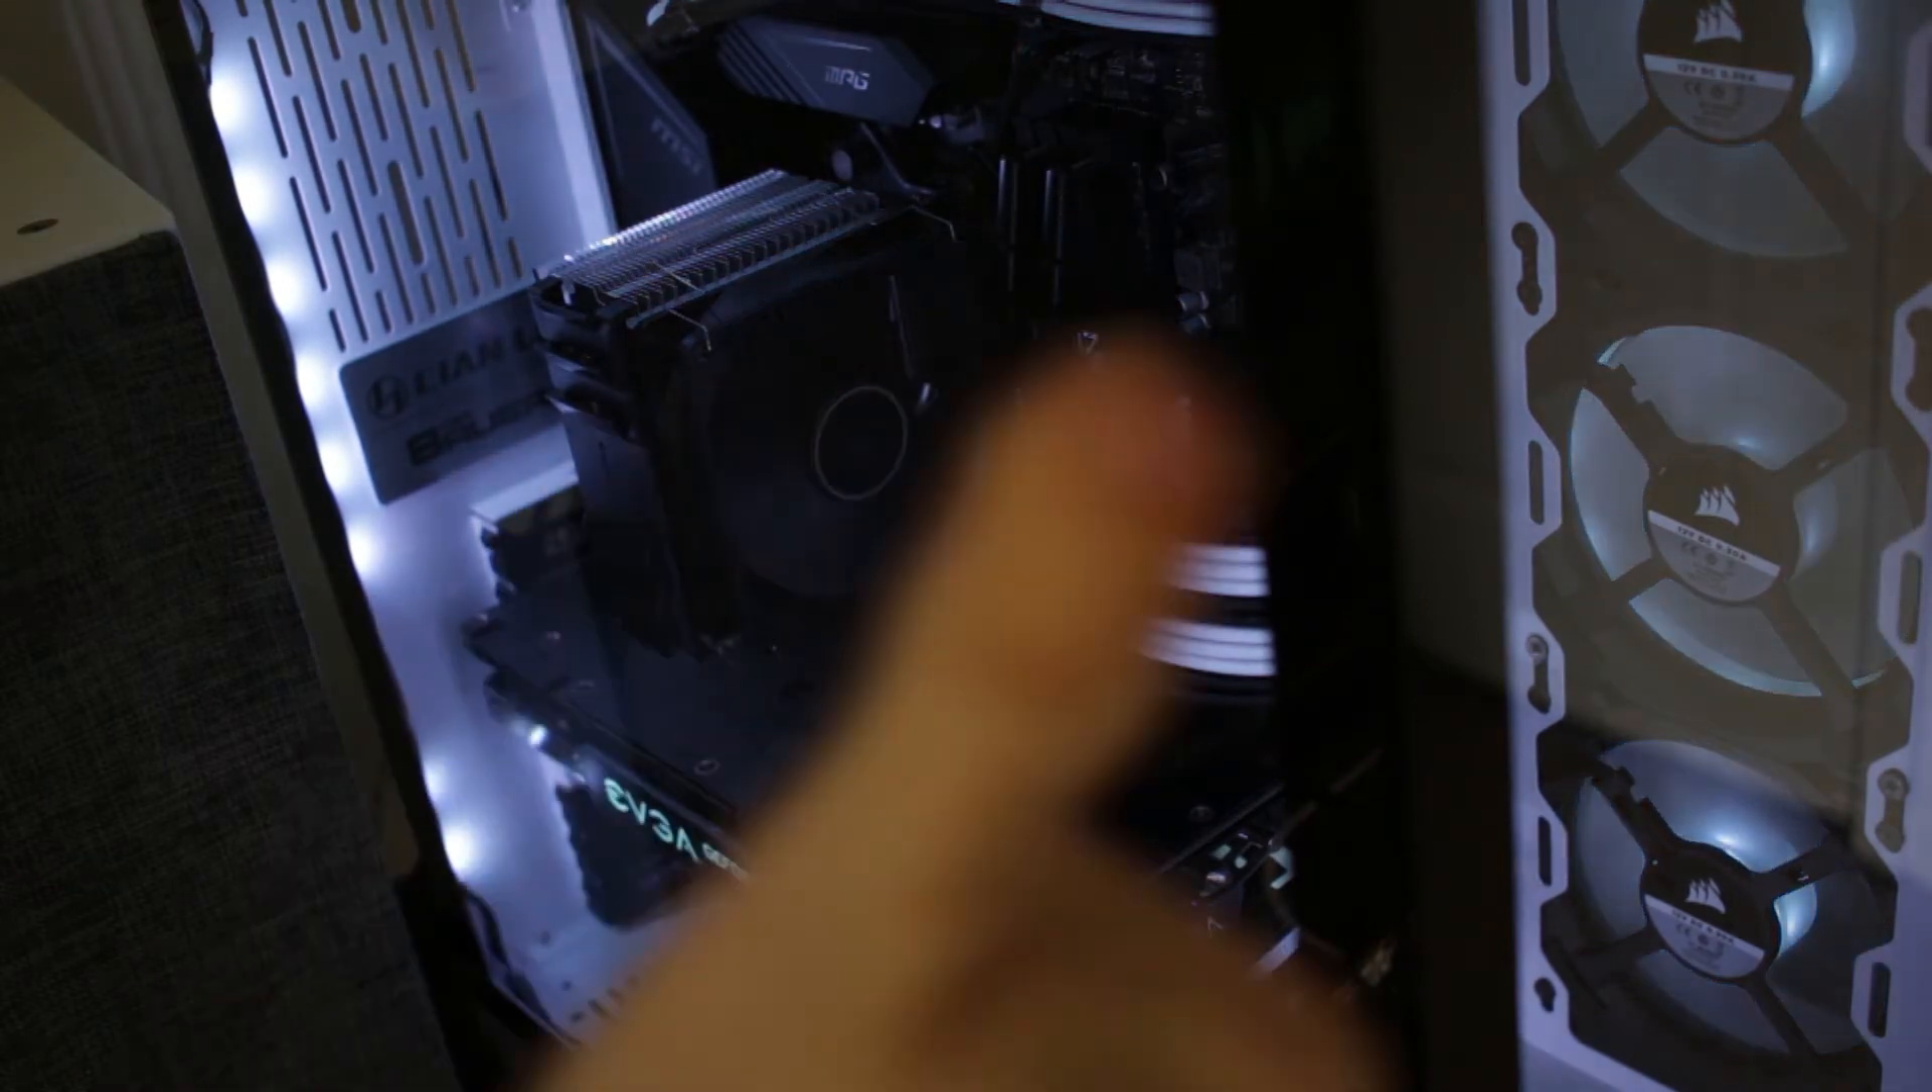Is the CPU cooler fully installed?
Yes.